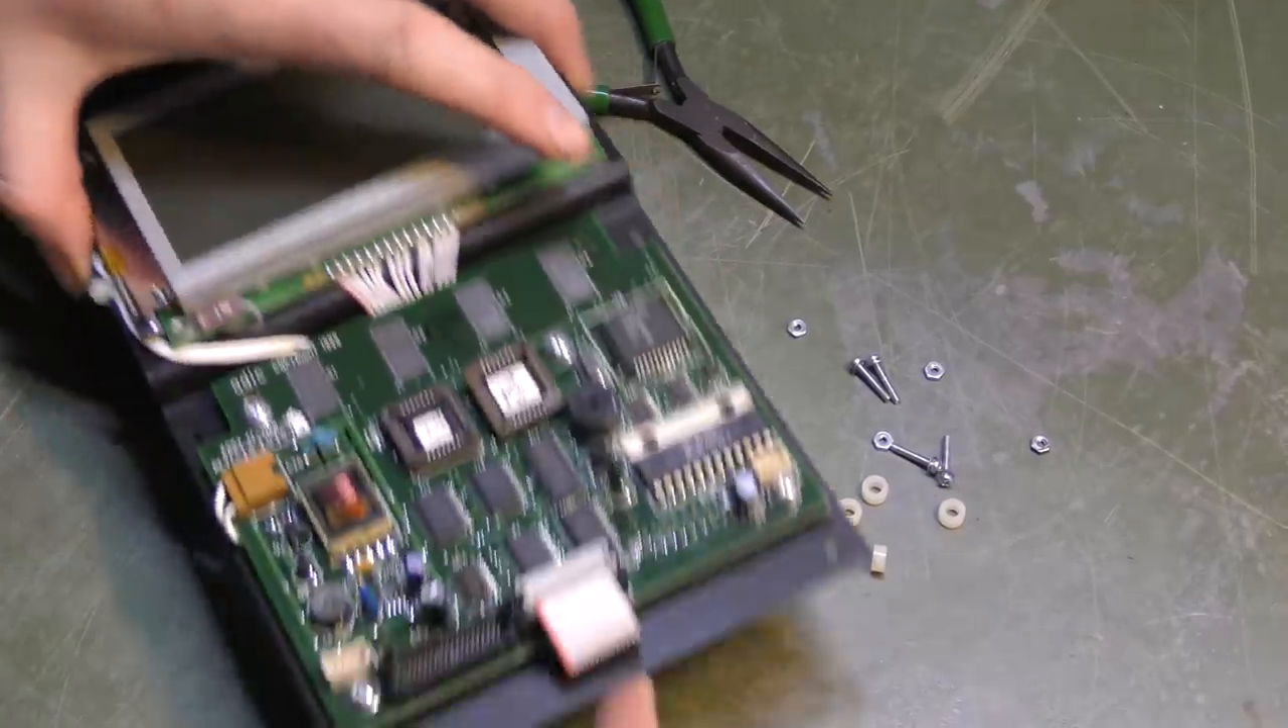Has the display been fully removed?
No.